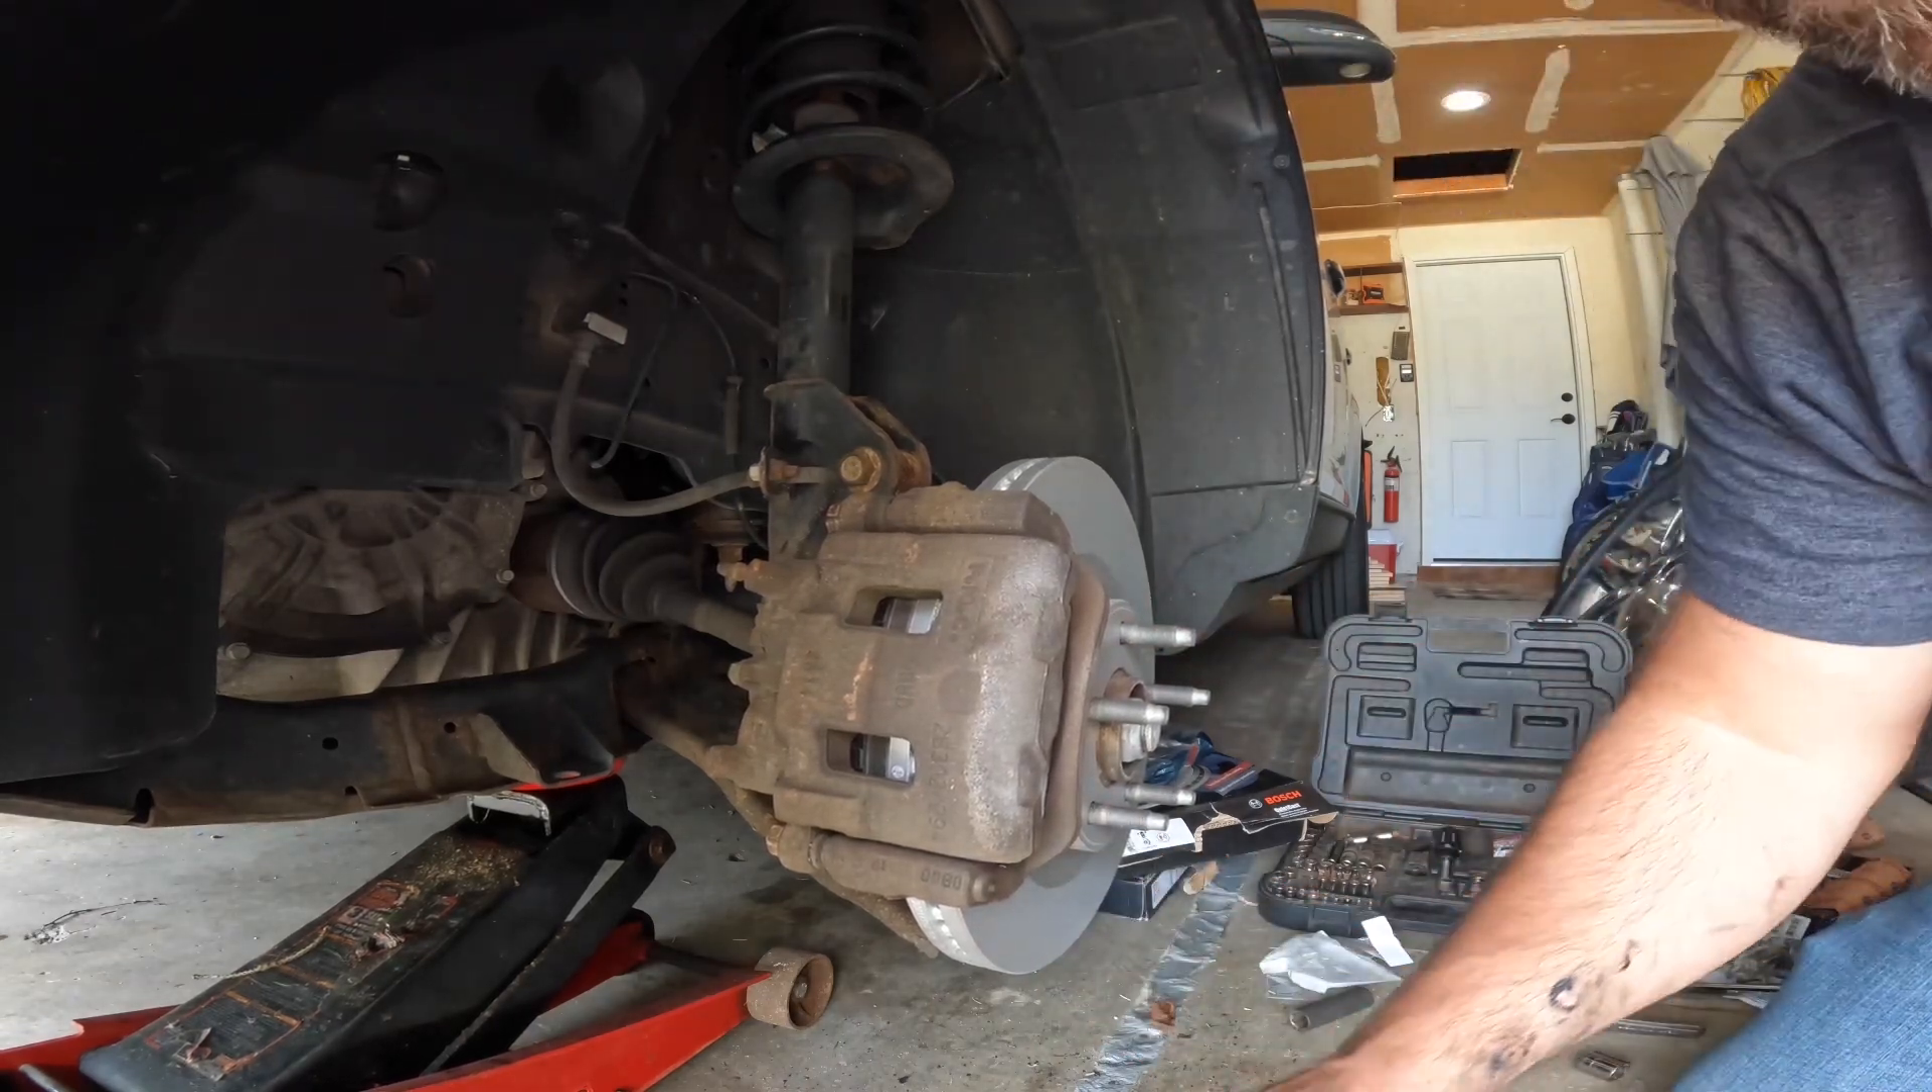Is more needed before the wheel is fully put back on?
Yes.